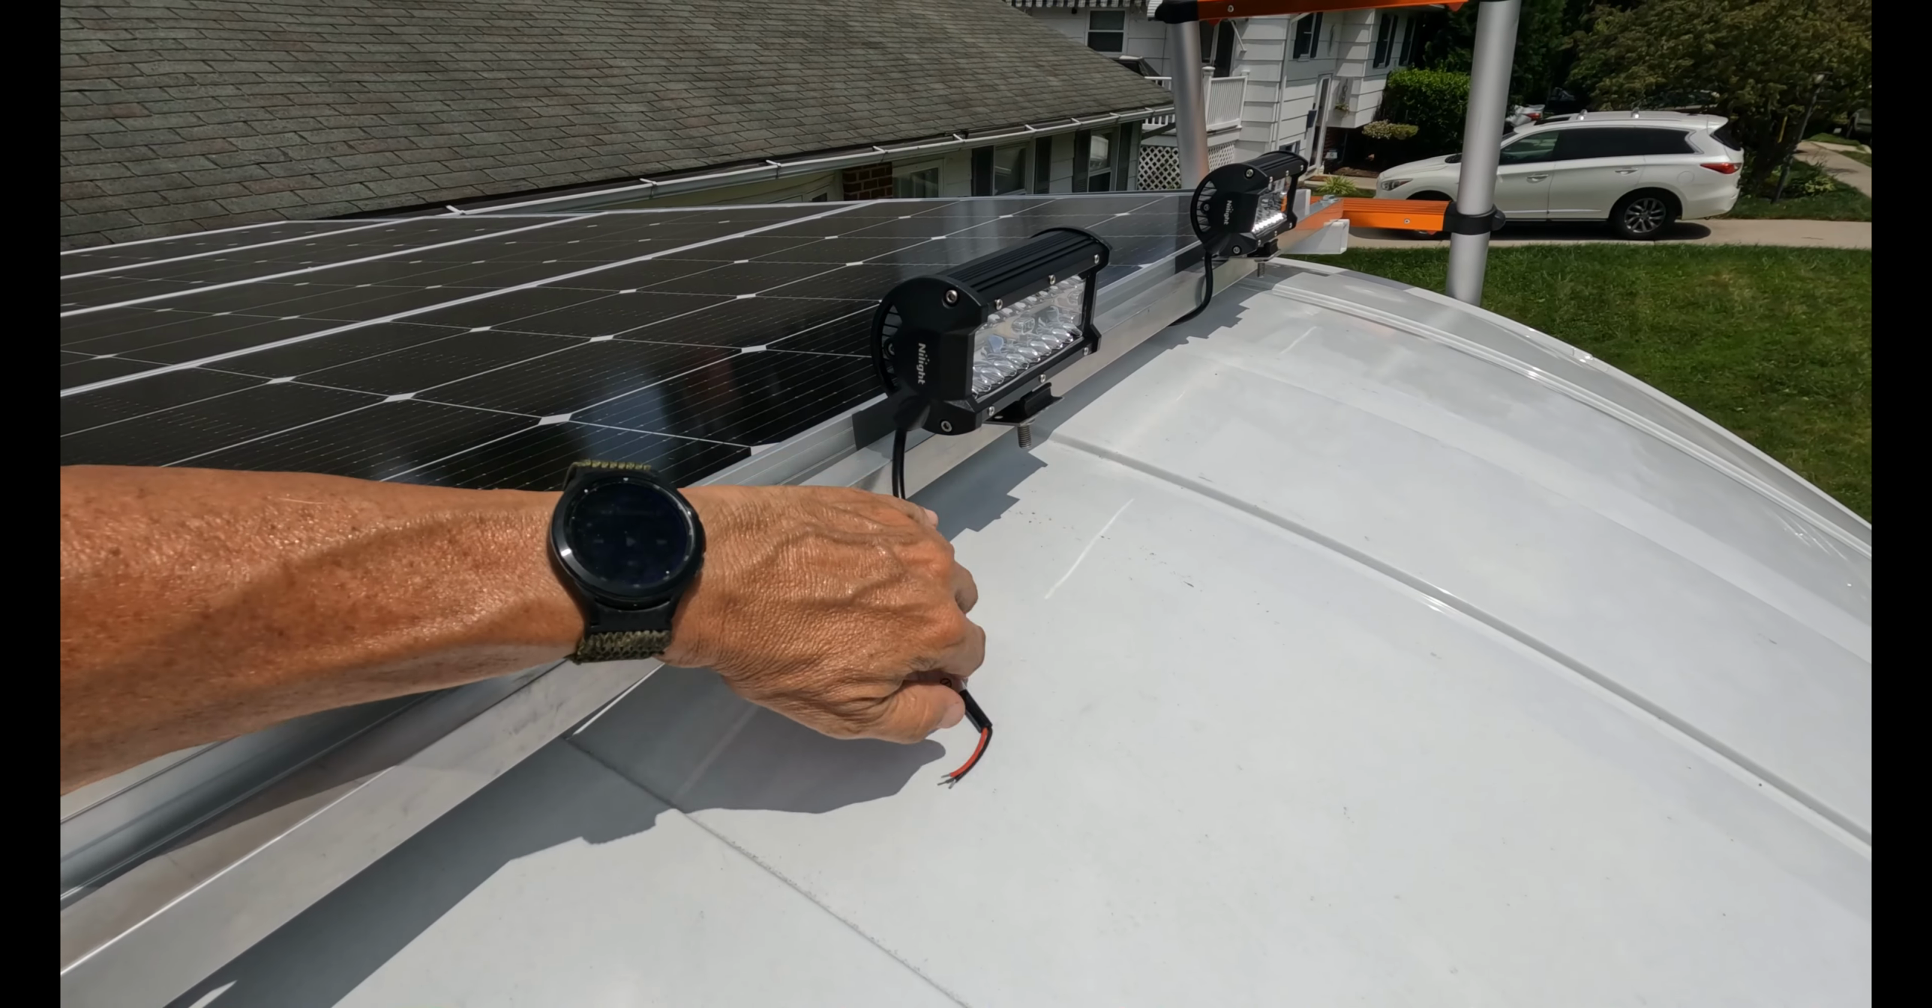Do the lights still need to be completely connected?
Yes.